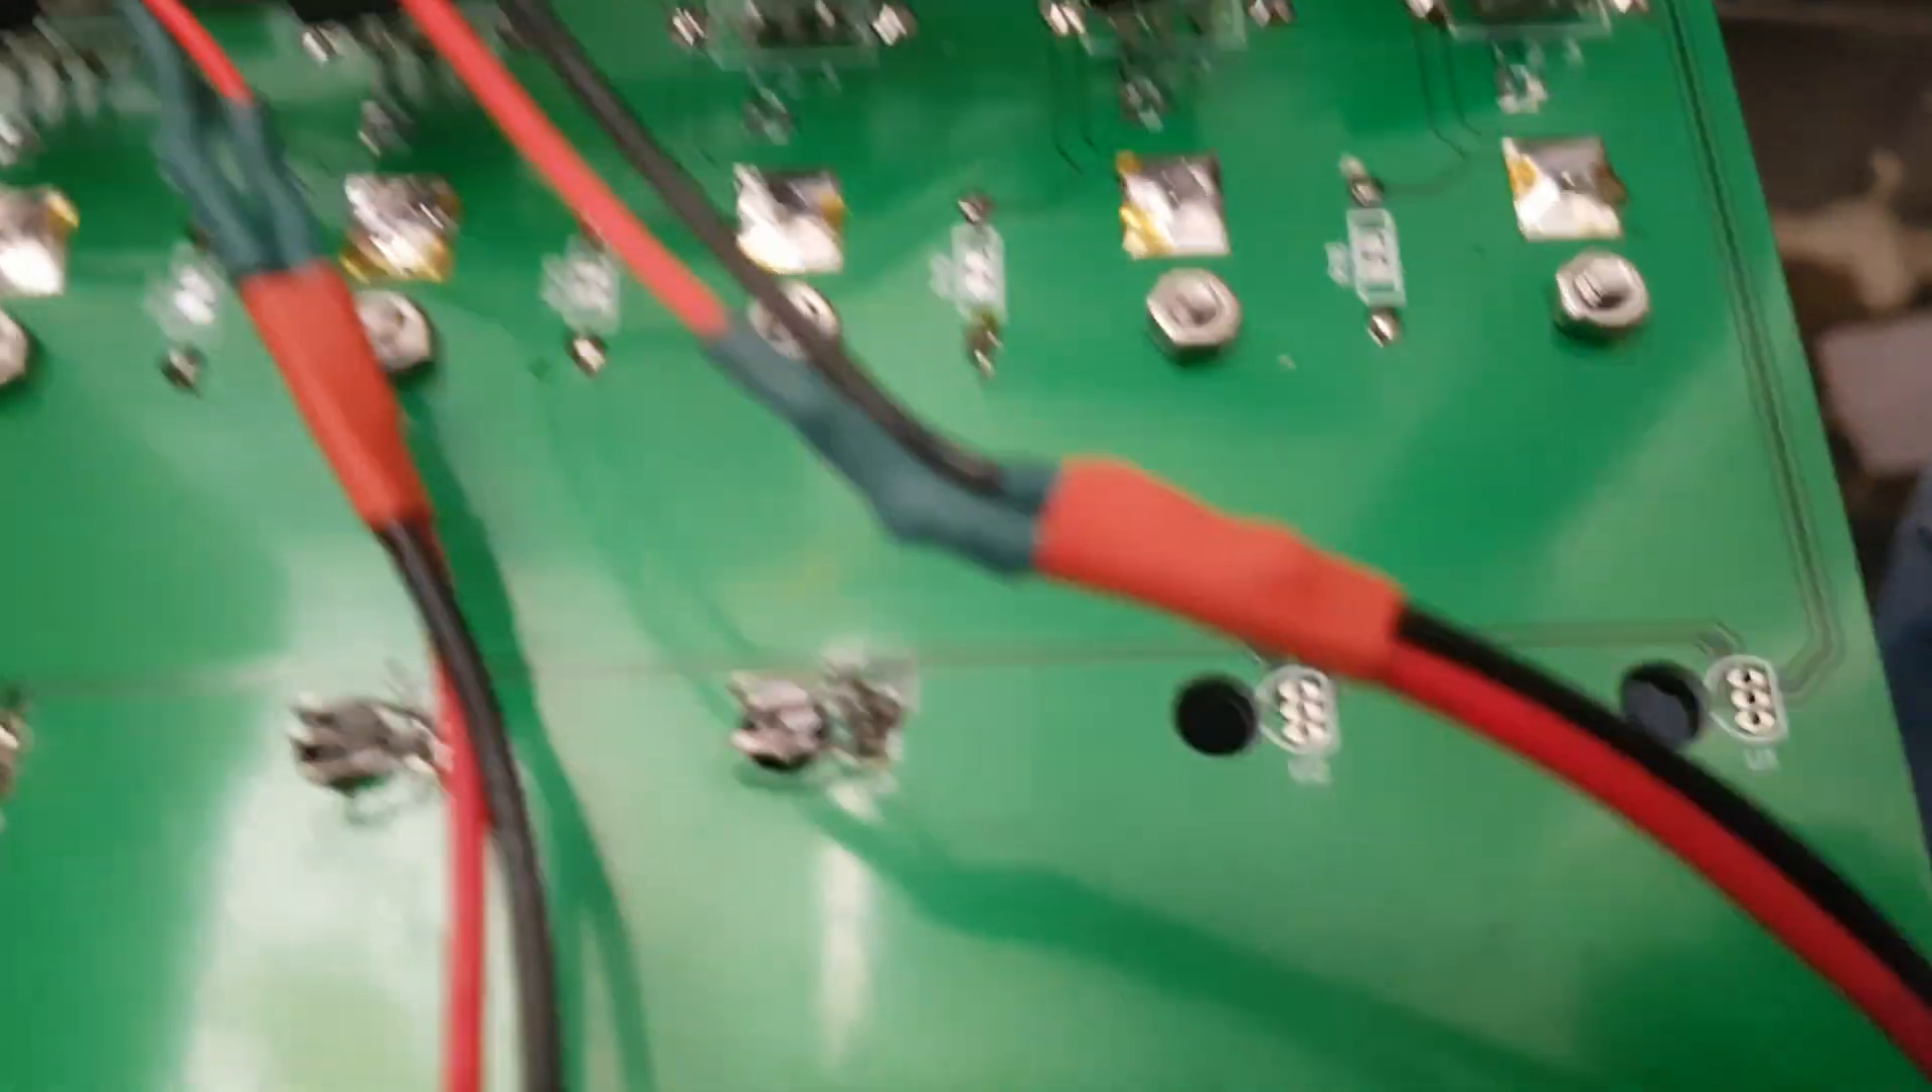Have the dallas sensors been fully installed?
No.